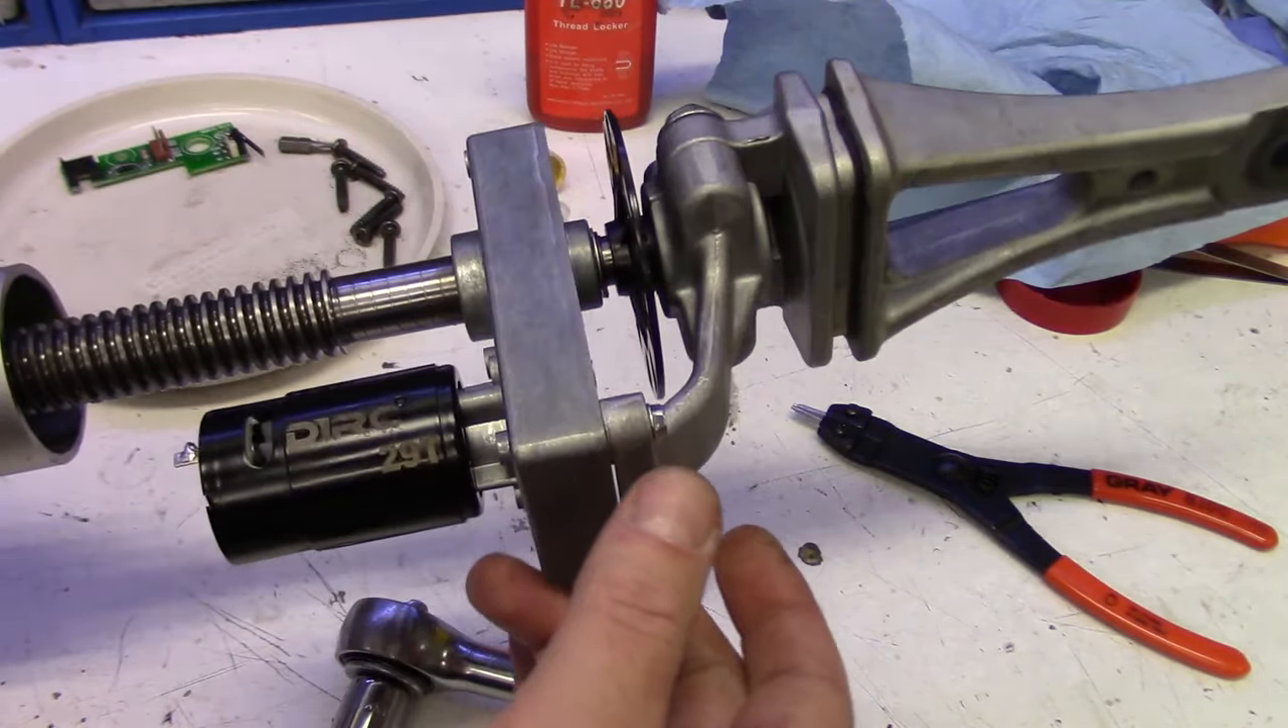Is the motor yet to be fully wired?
Yes.